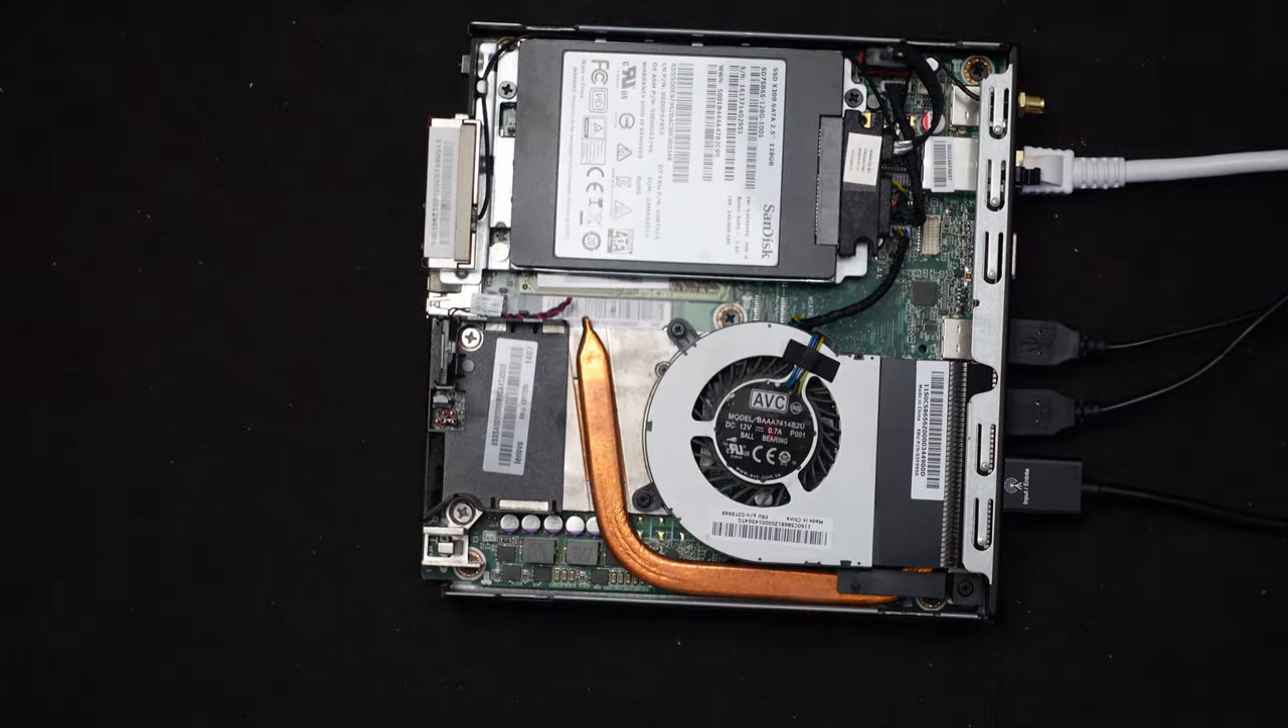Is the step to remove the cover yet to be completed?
No.